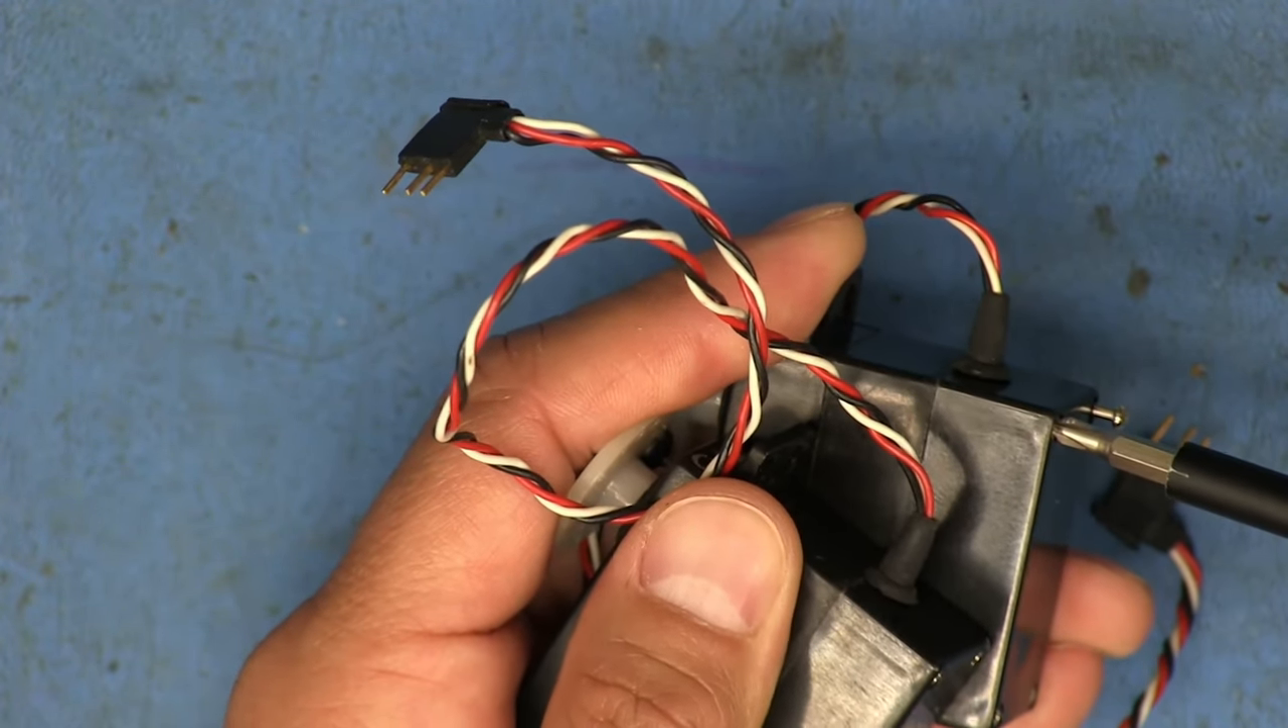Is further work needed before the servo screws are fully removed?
Yes.